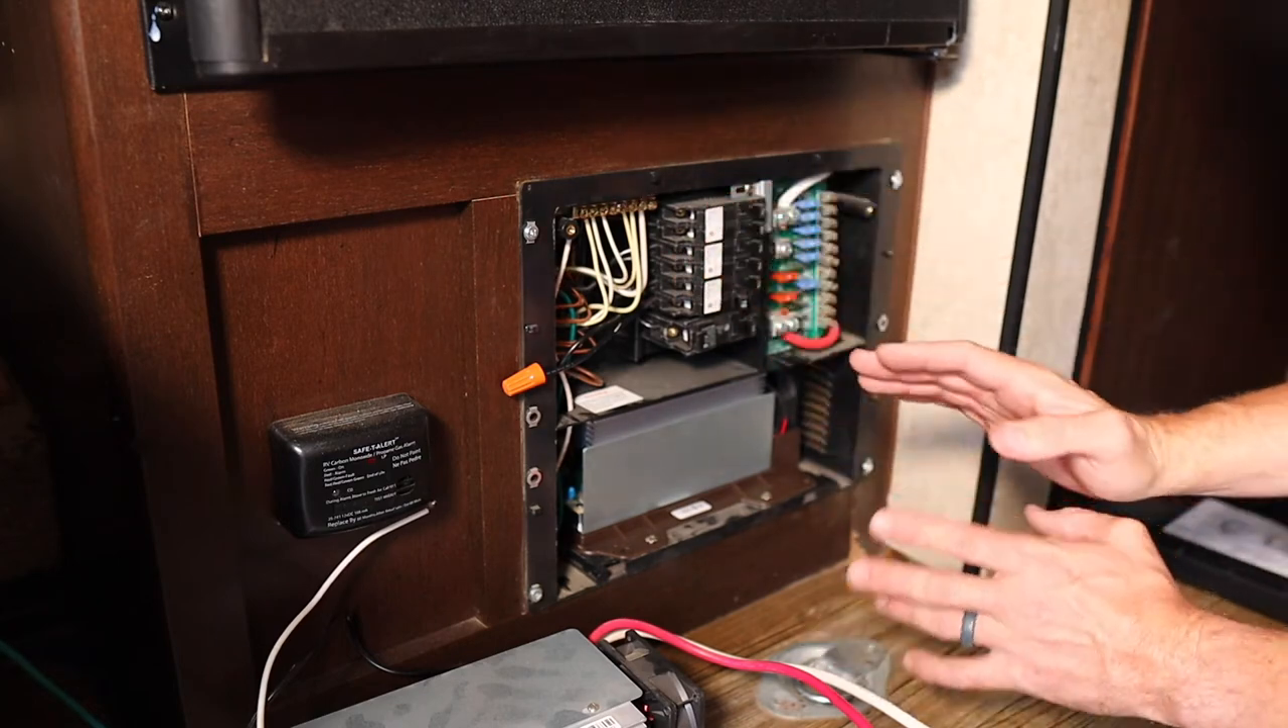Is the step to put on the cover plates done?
No.